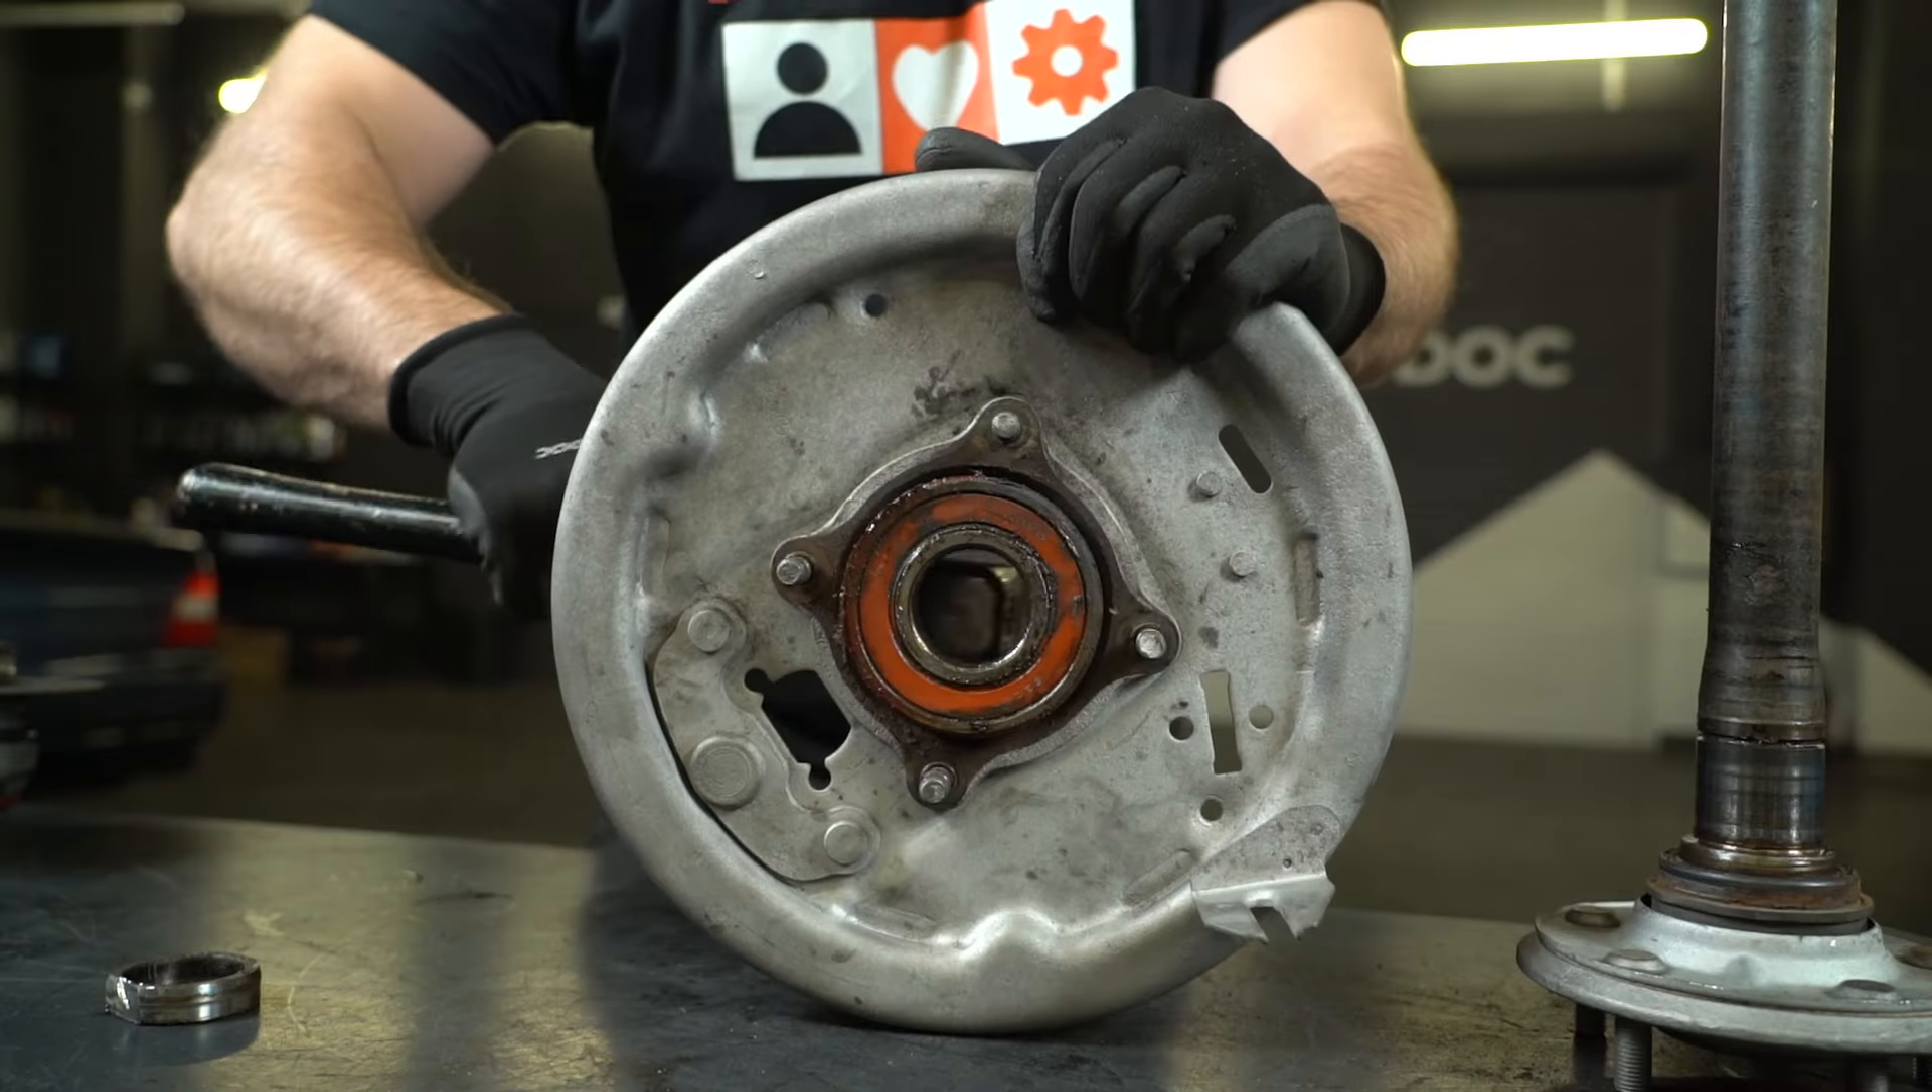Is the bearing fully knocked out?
No.